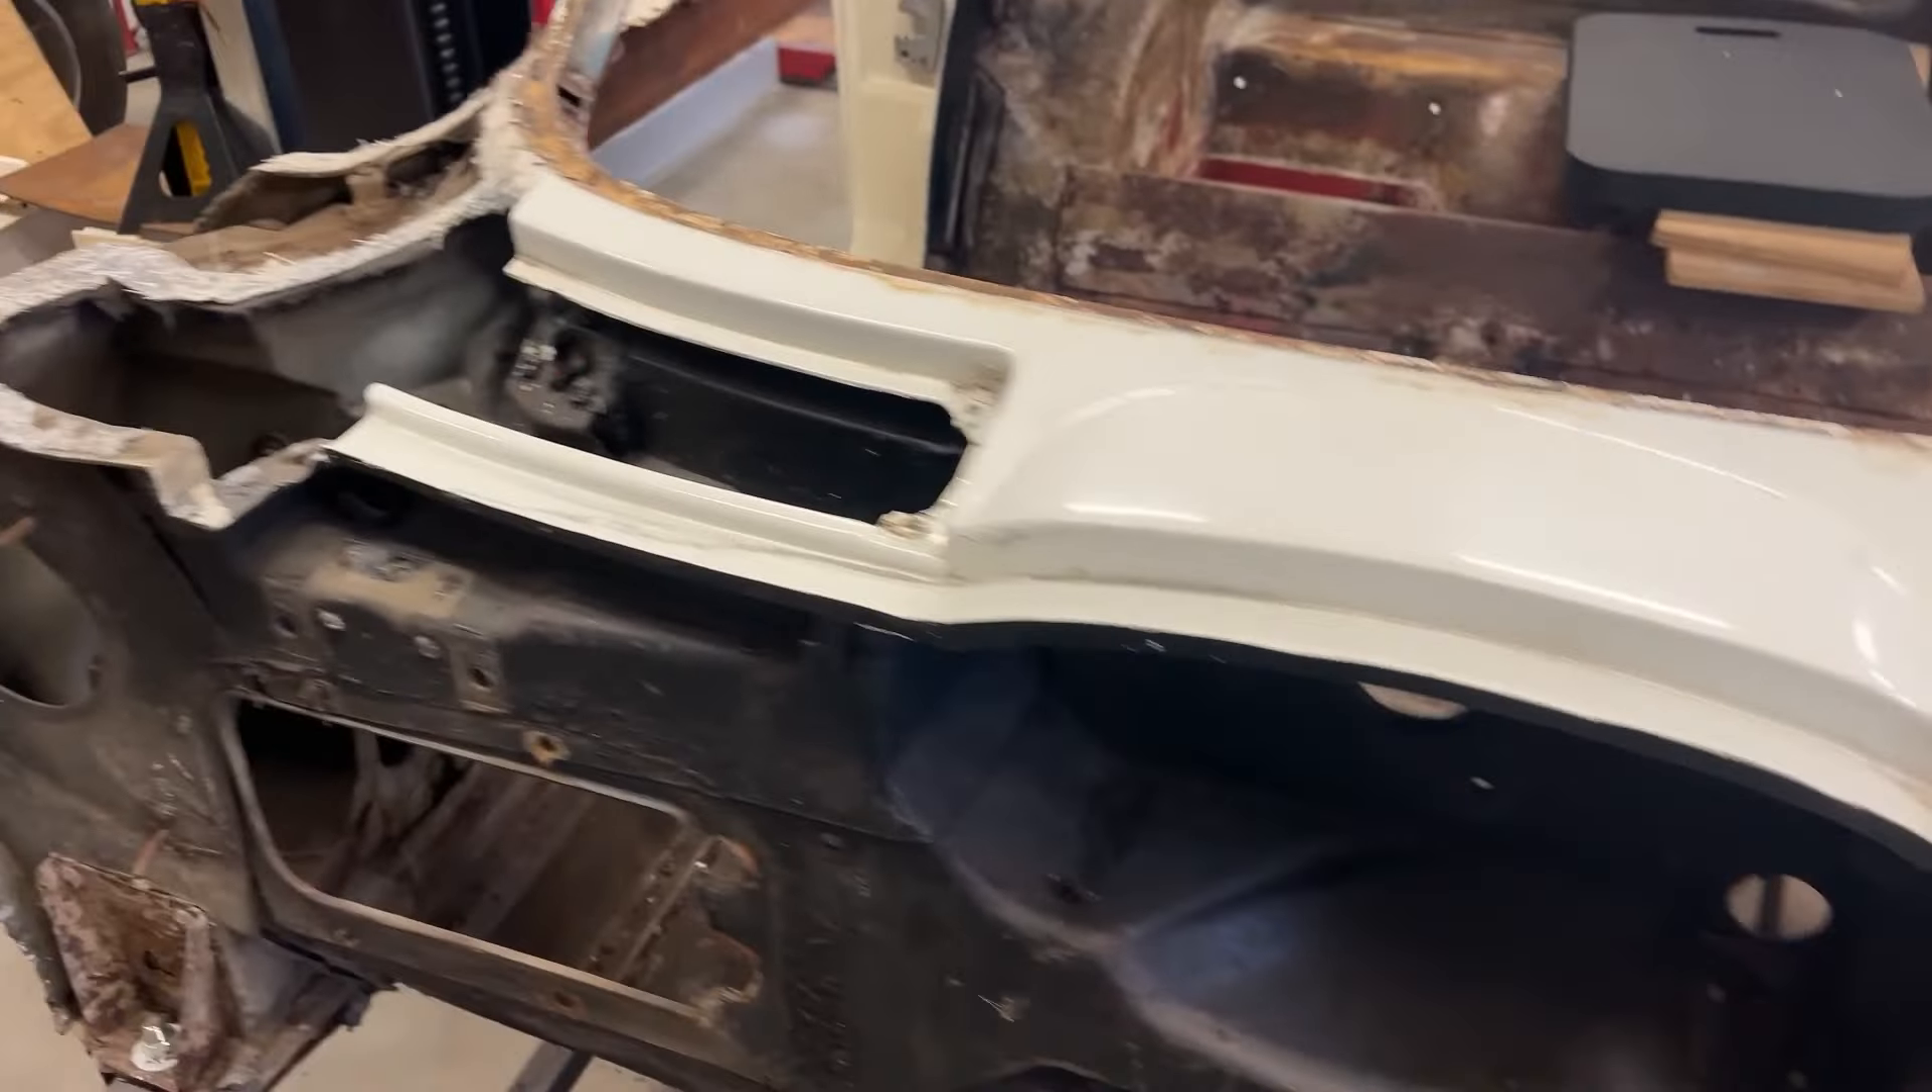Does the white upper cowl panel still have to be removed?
Yes.